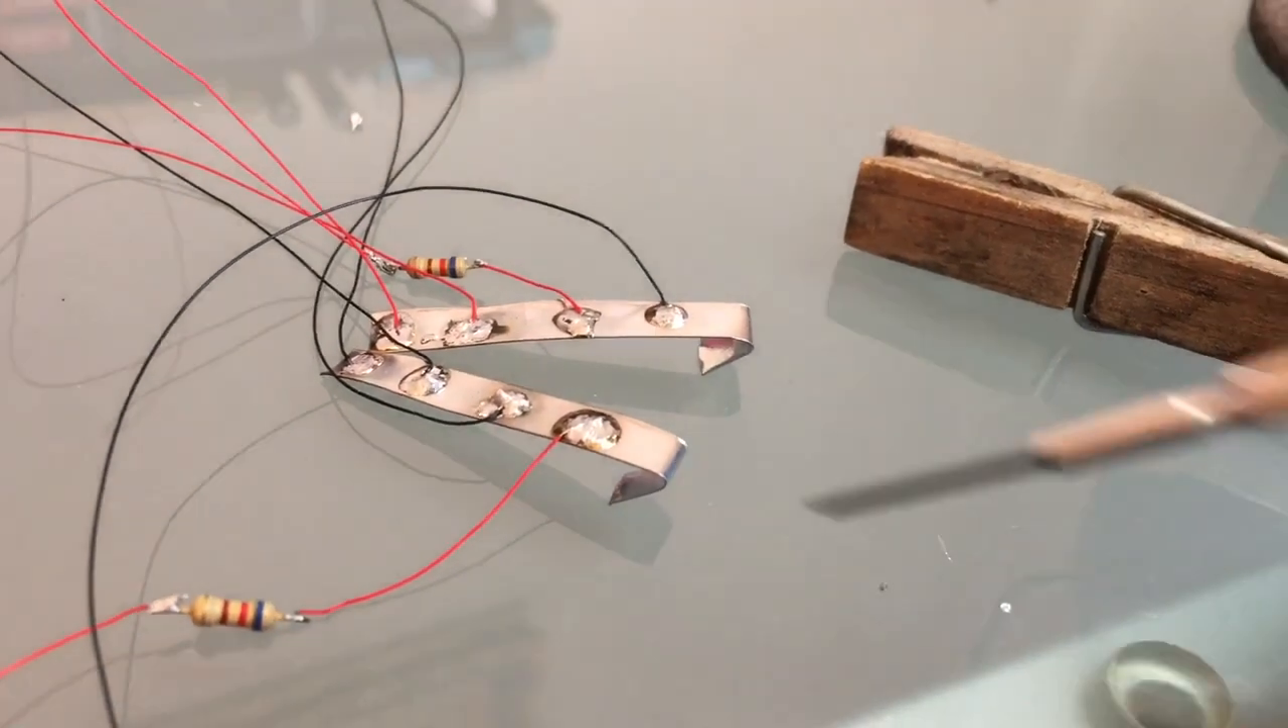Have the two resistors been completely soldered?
Yes.